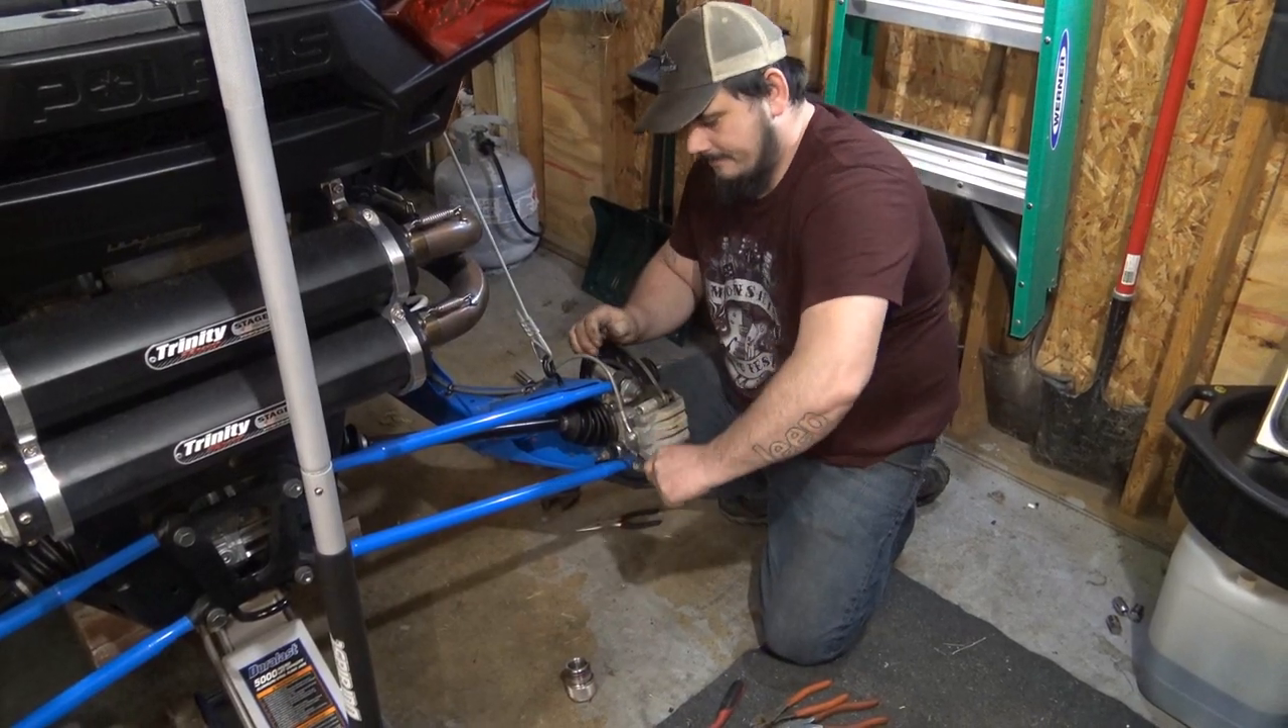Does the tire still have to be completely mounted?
Yes.